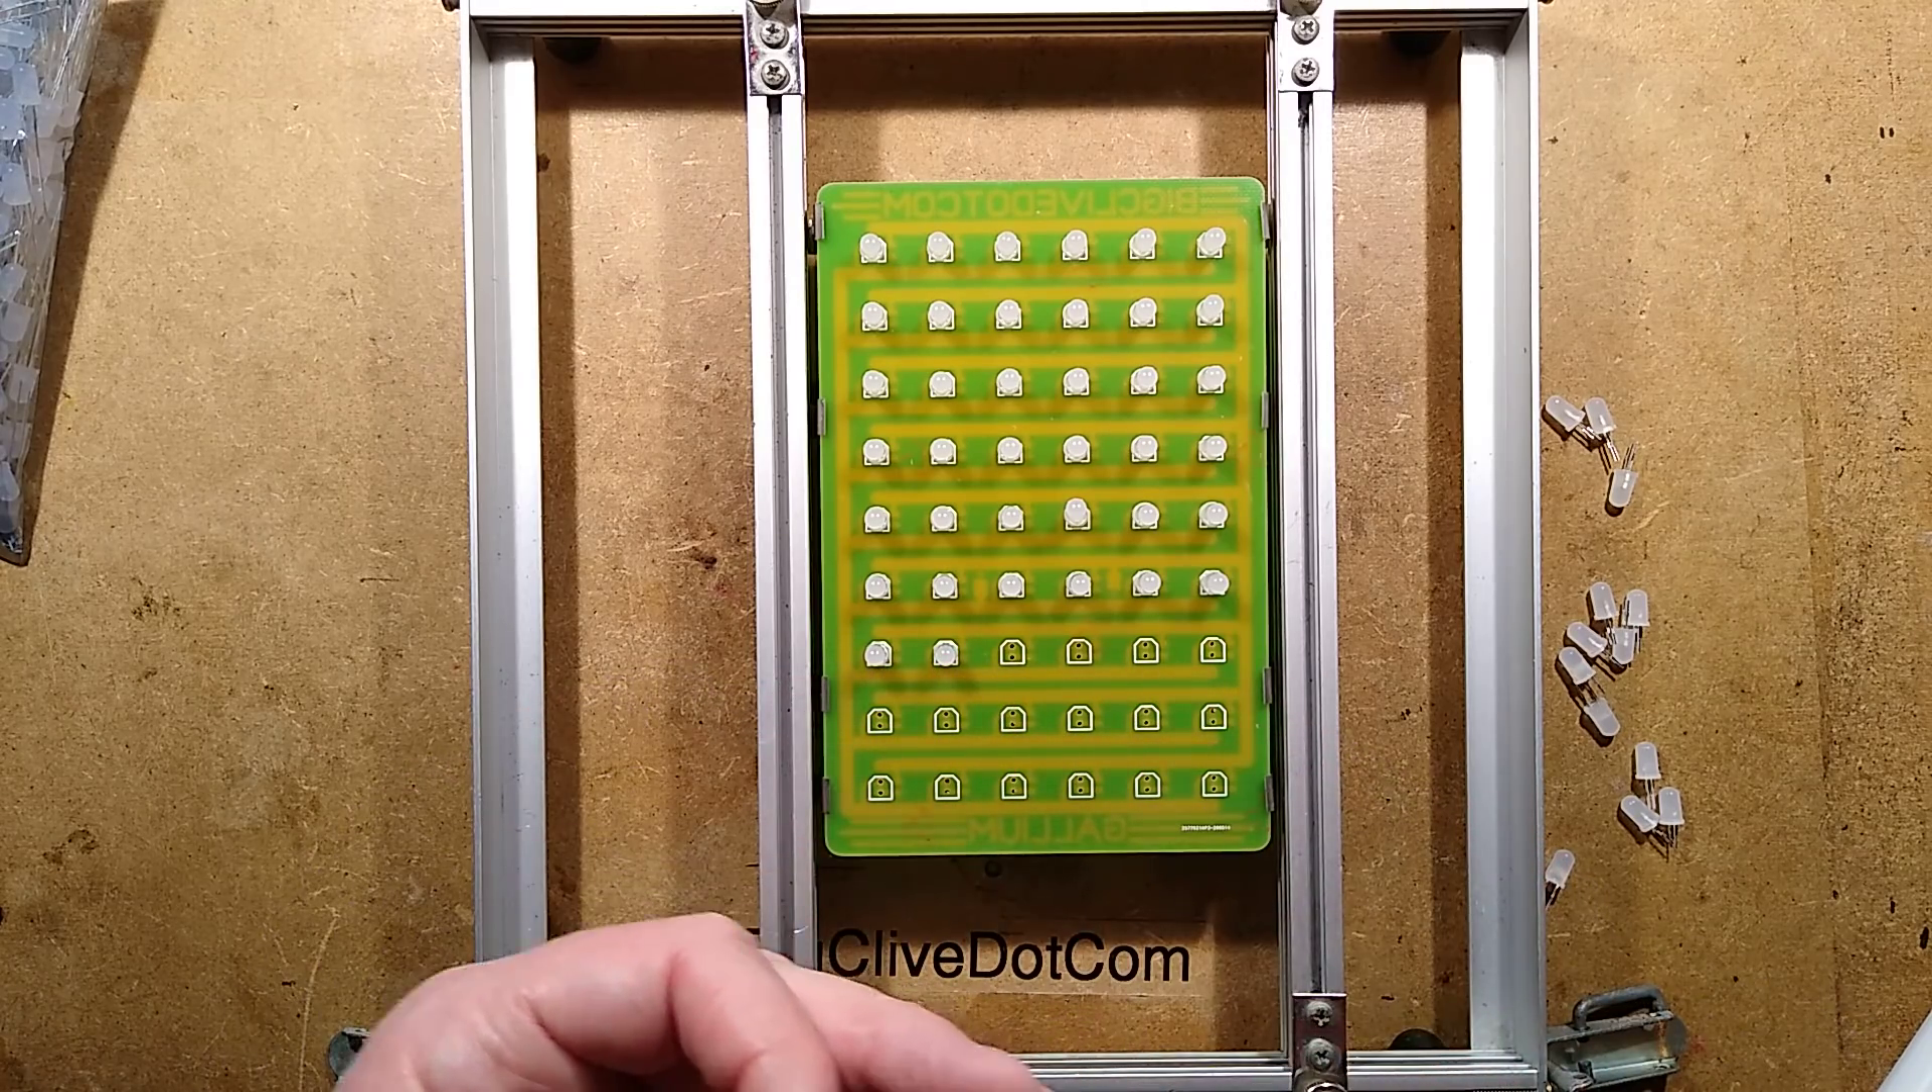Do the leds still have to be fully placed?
Yes.